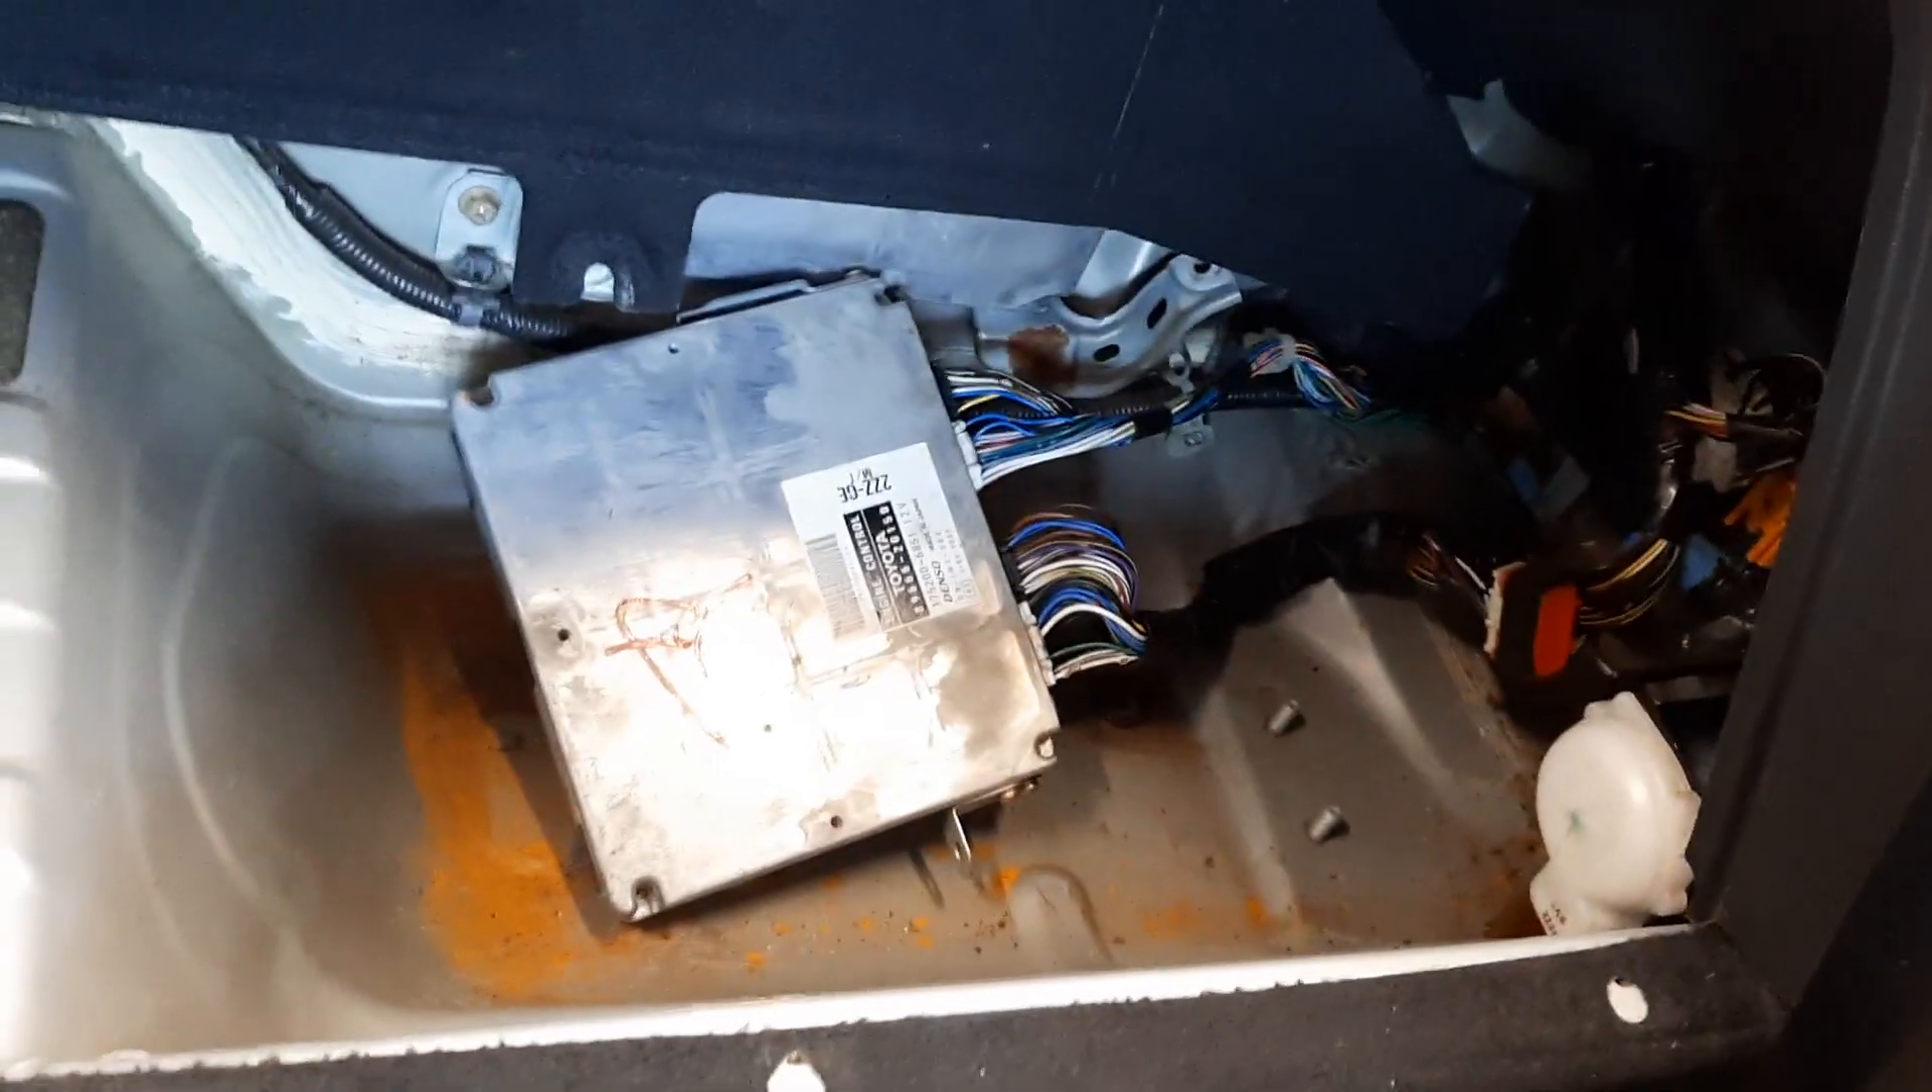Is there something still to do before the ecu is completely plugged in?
No.